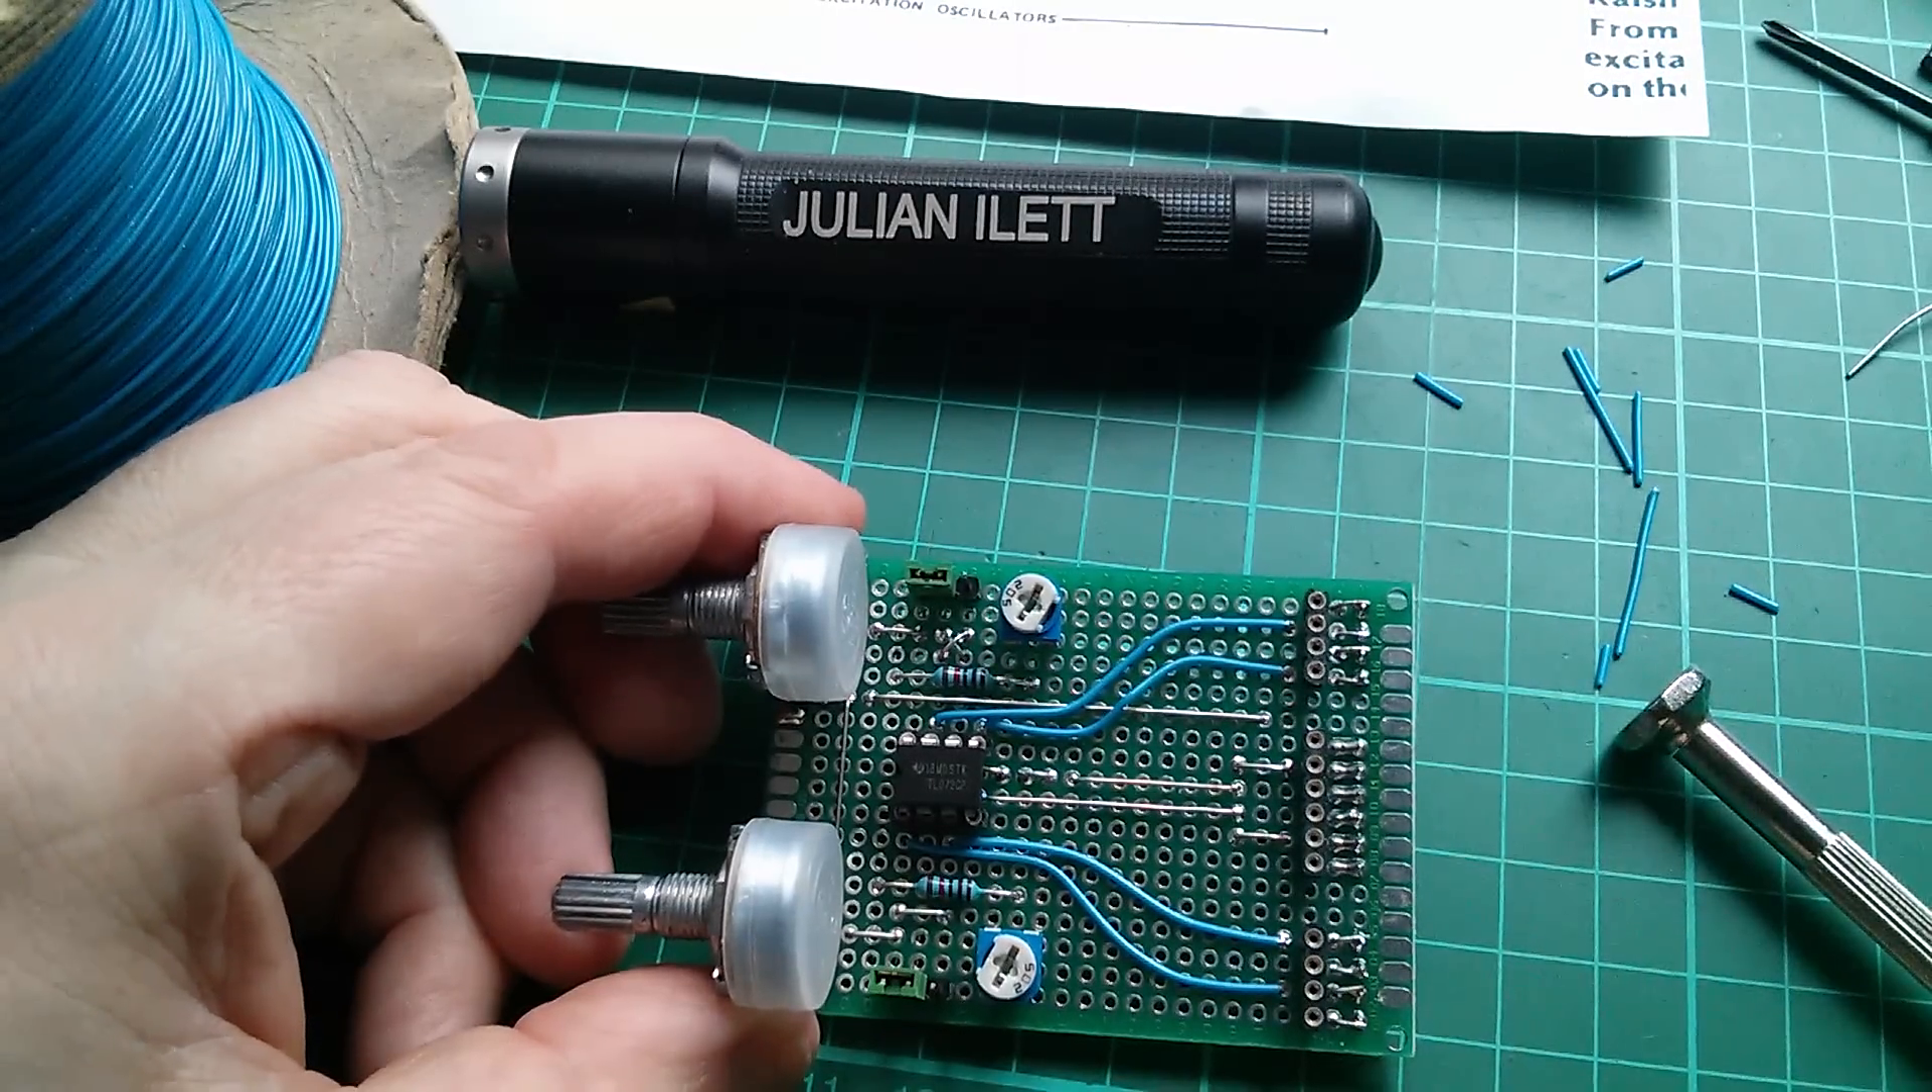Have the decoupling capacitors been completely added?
No.